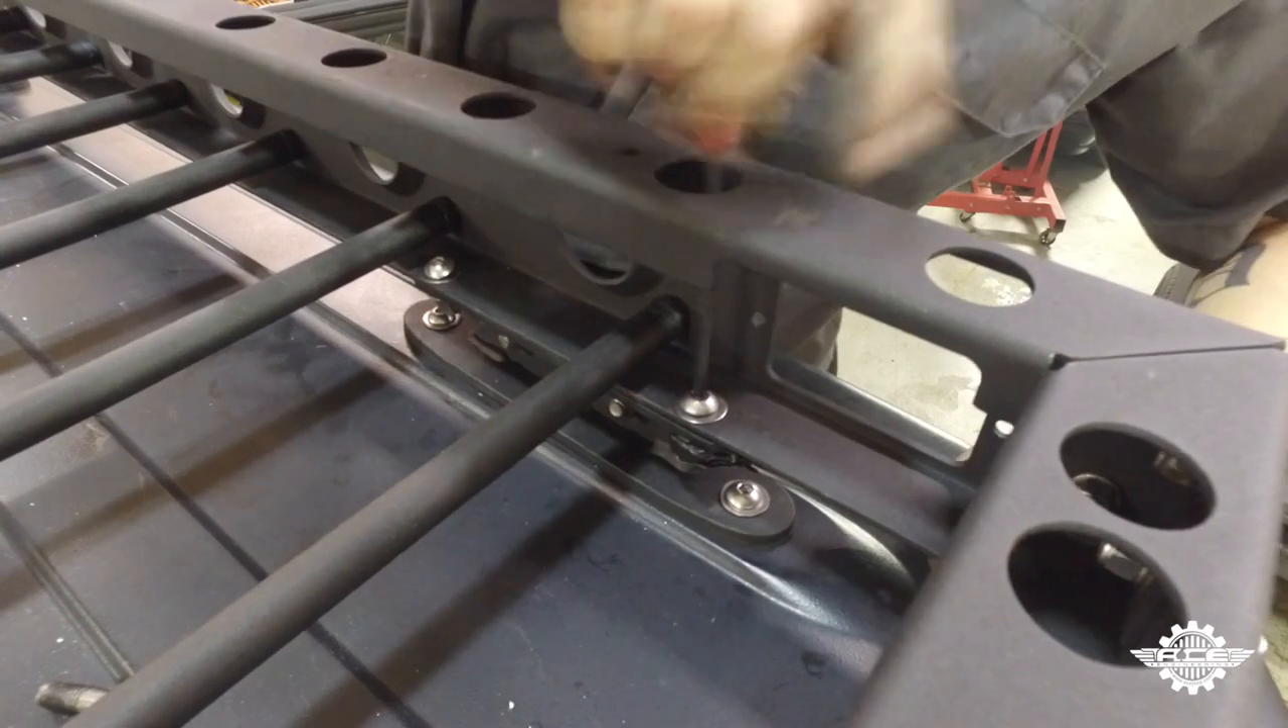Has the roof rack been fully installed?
No.